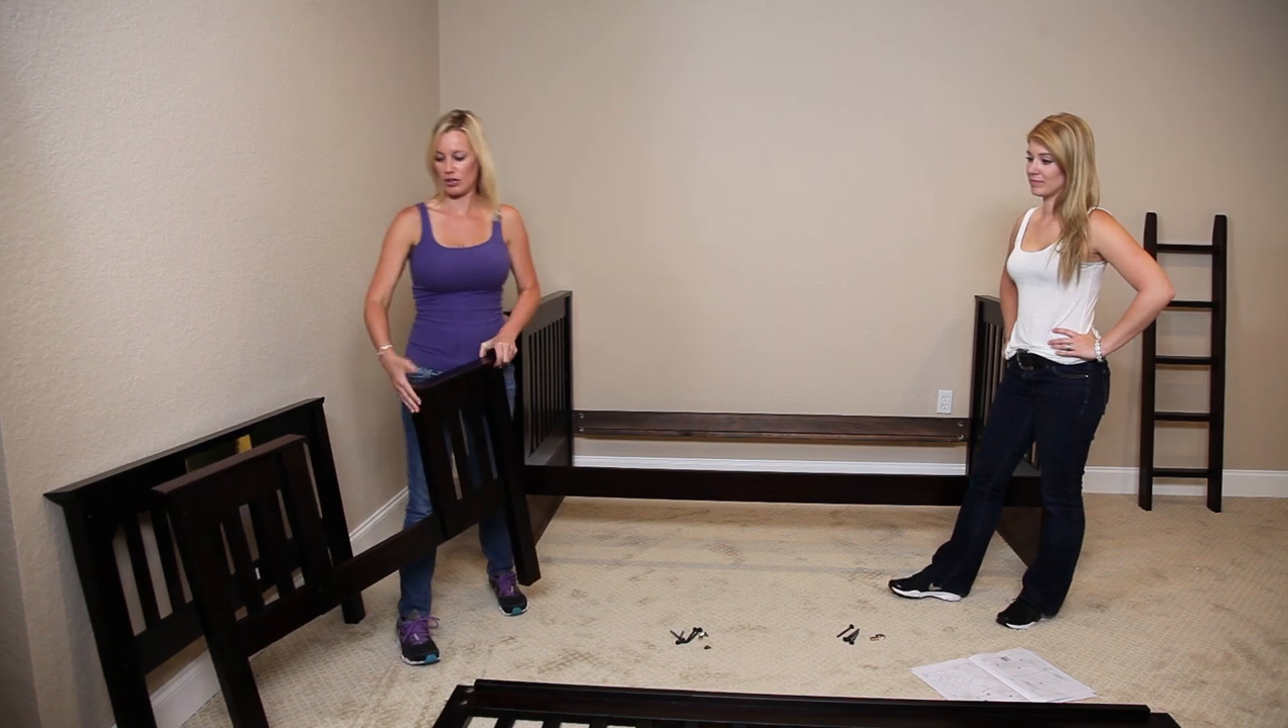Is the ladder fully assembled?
Yes.